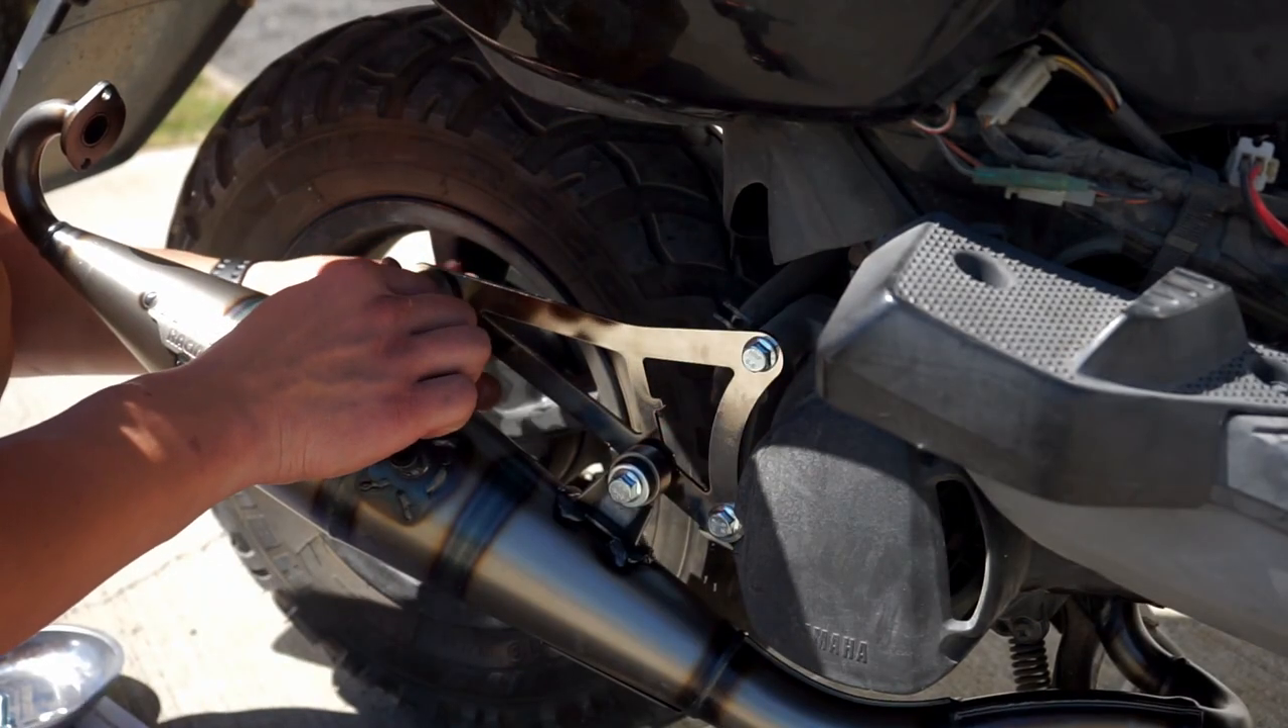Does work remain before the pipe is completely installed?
Yes.